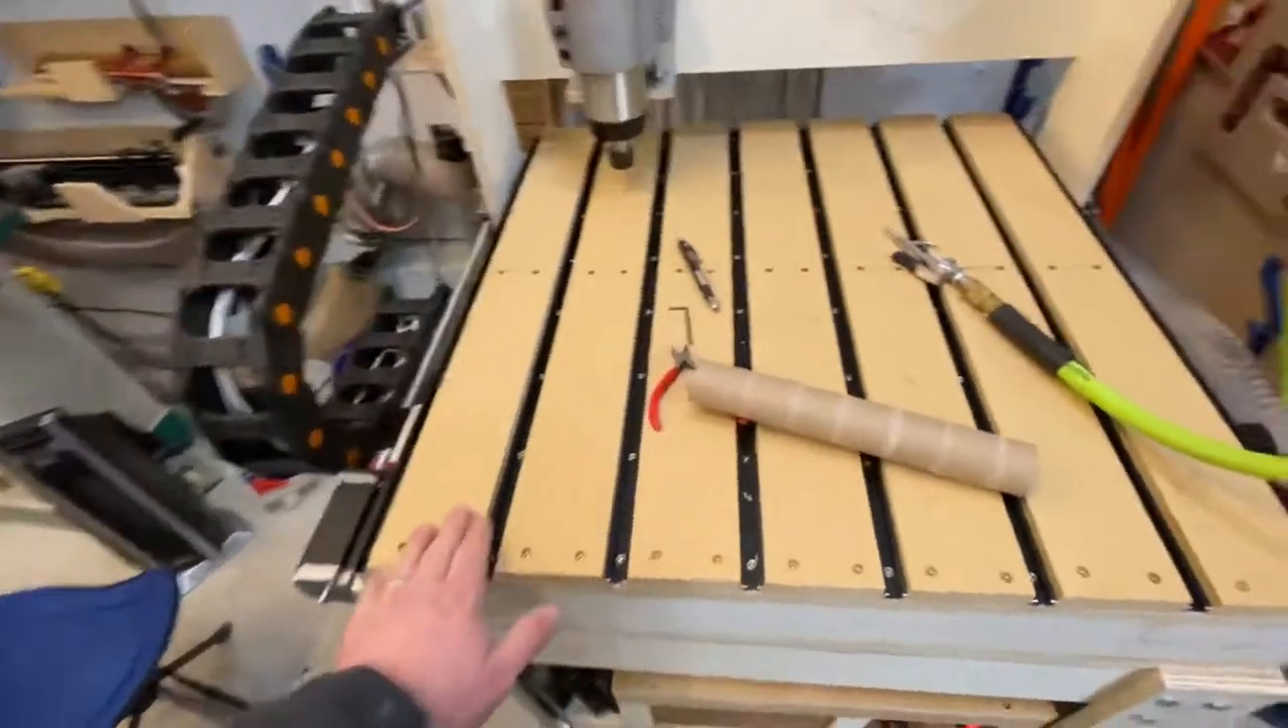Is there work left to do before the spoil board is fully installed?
No.